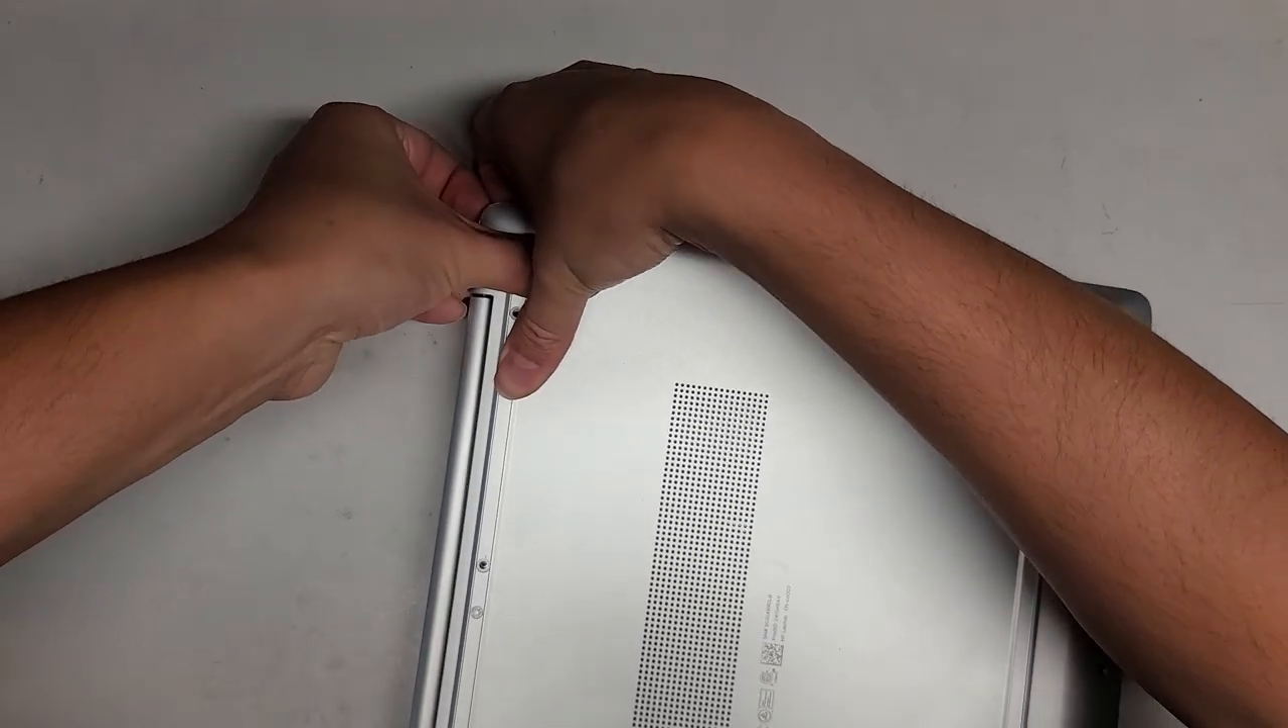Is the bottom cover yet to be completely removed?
Yes.